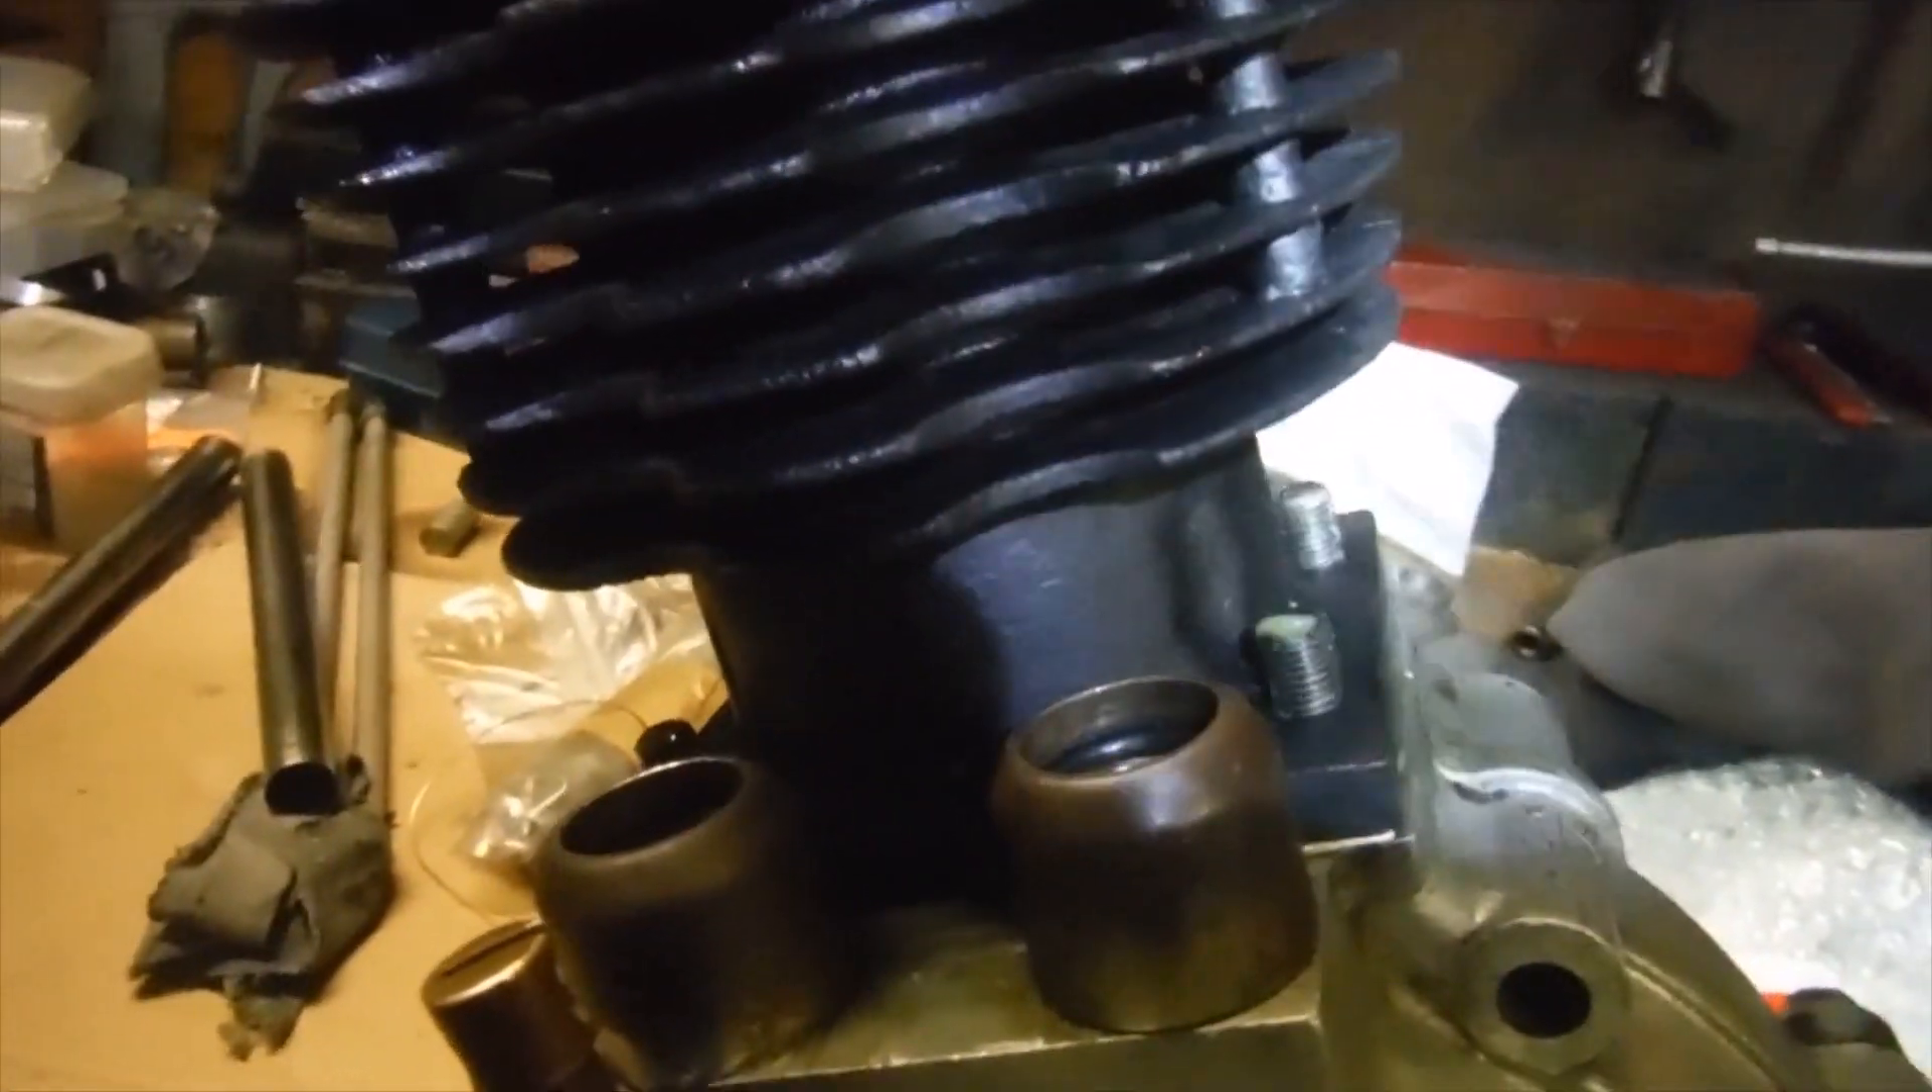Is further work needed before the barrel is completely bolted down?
Yes.